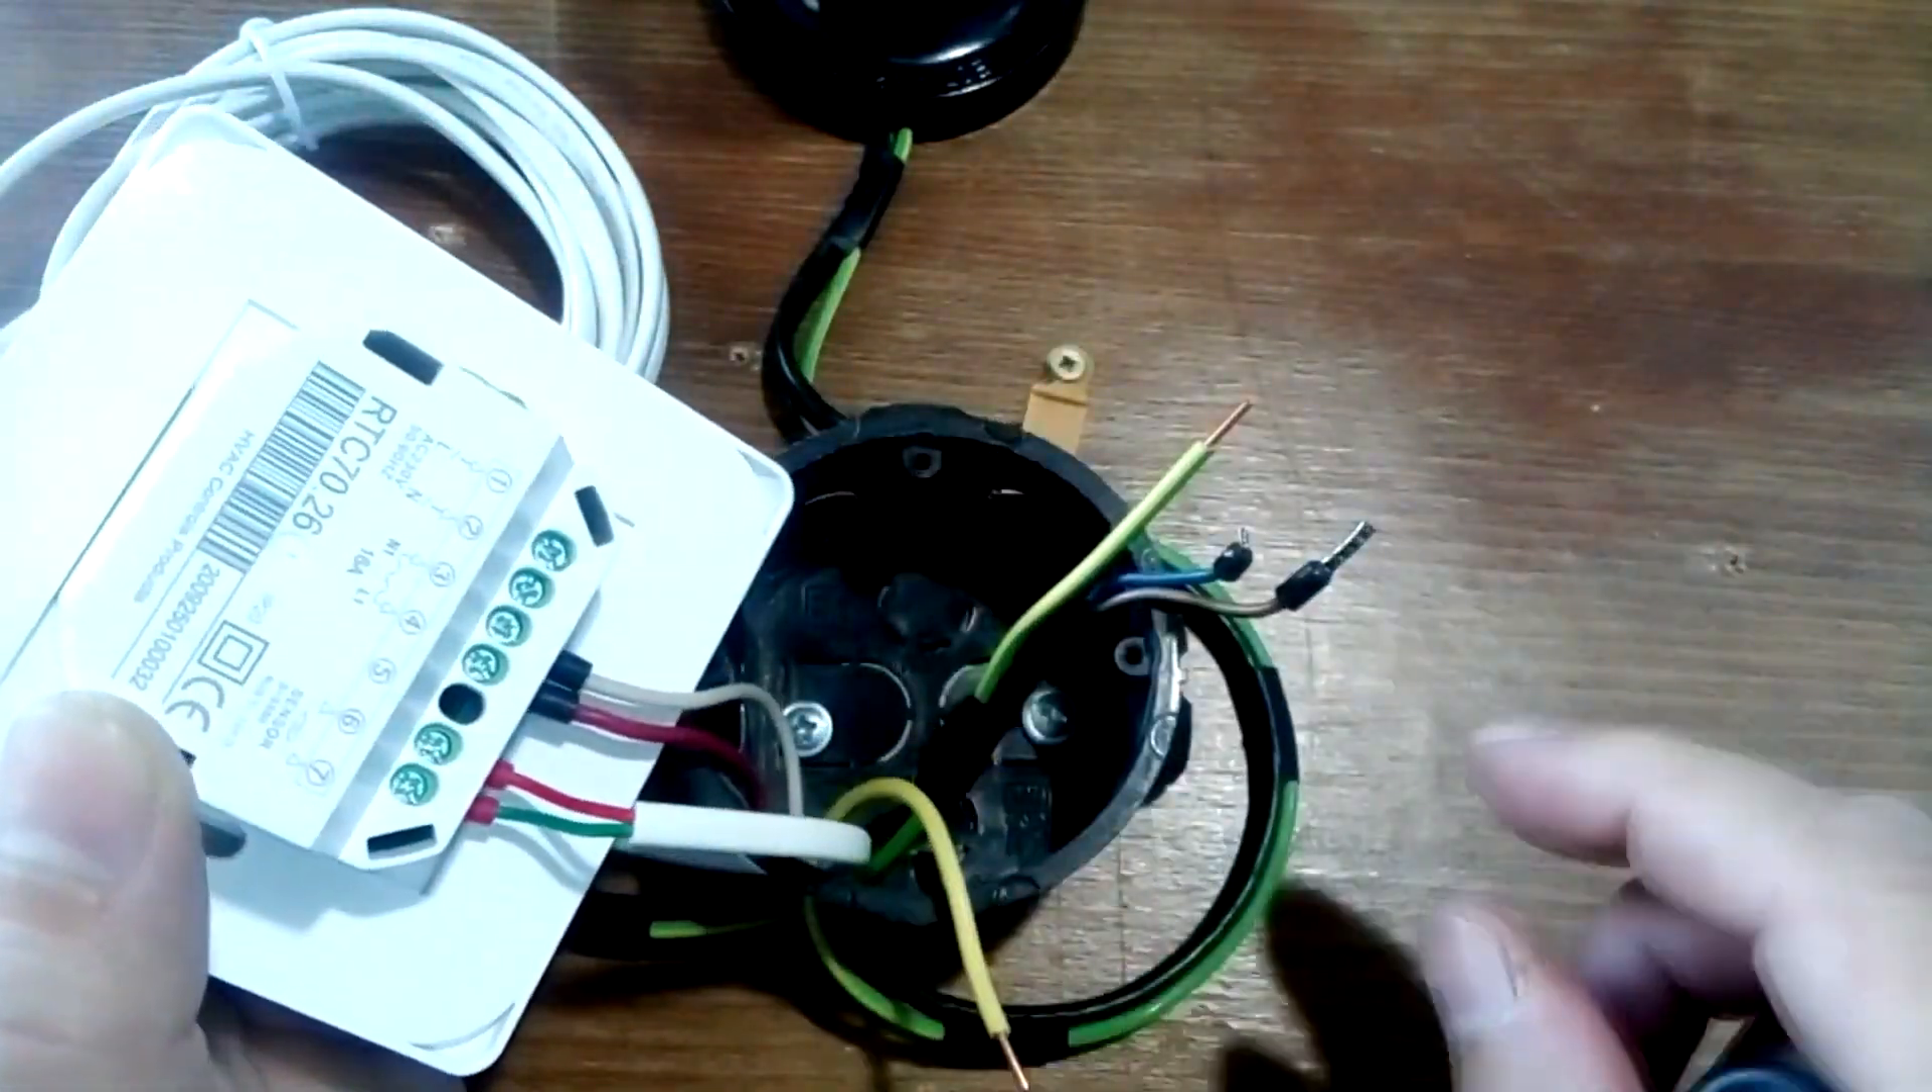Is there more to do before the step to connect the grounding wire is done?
Yes.